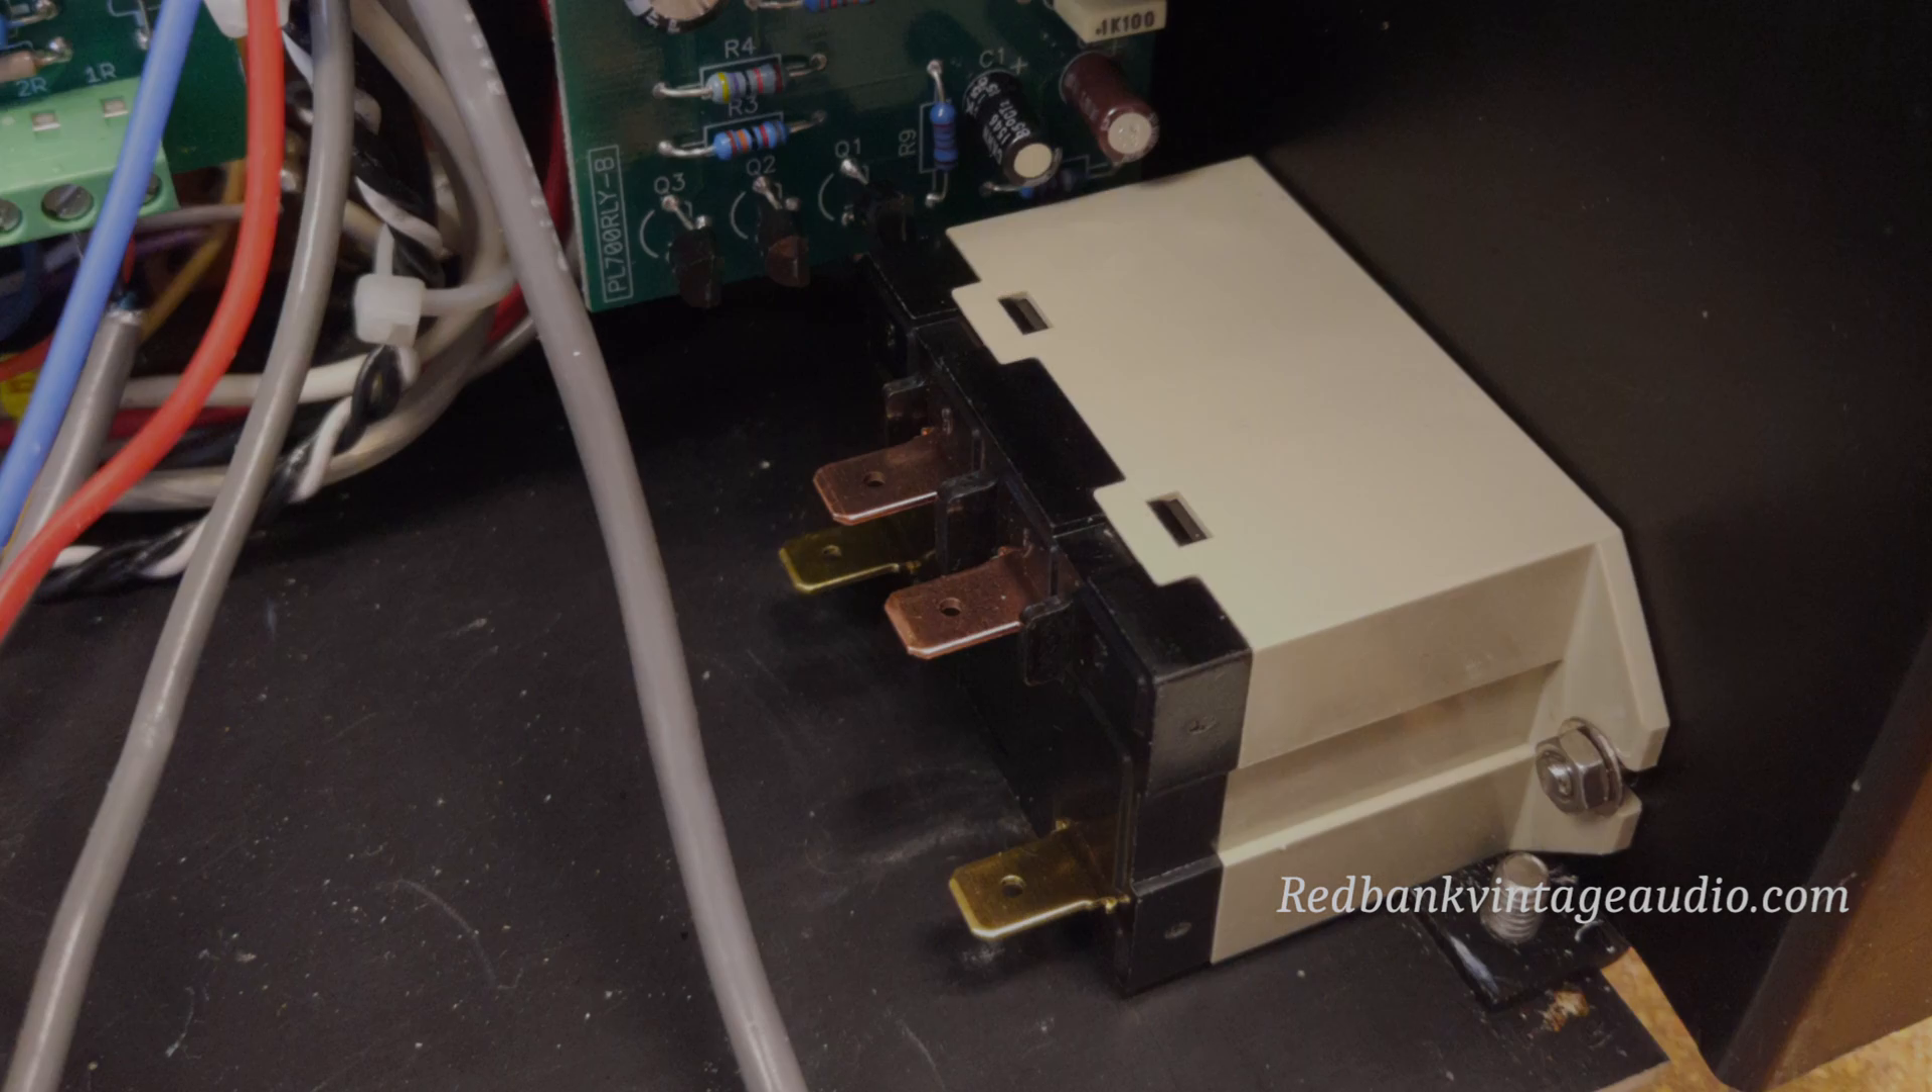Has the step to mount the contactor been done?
Yes.